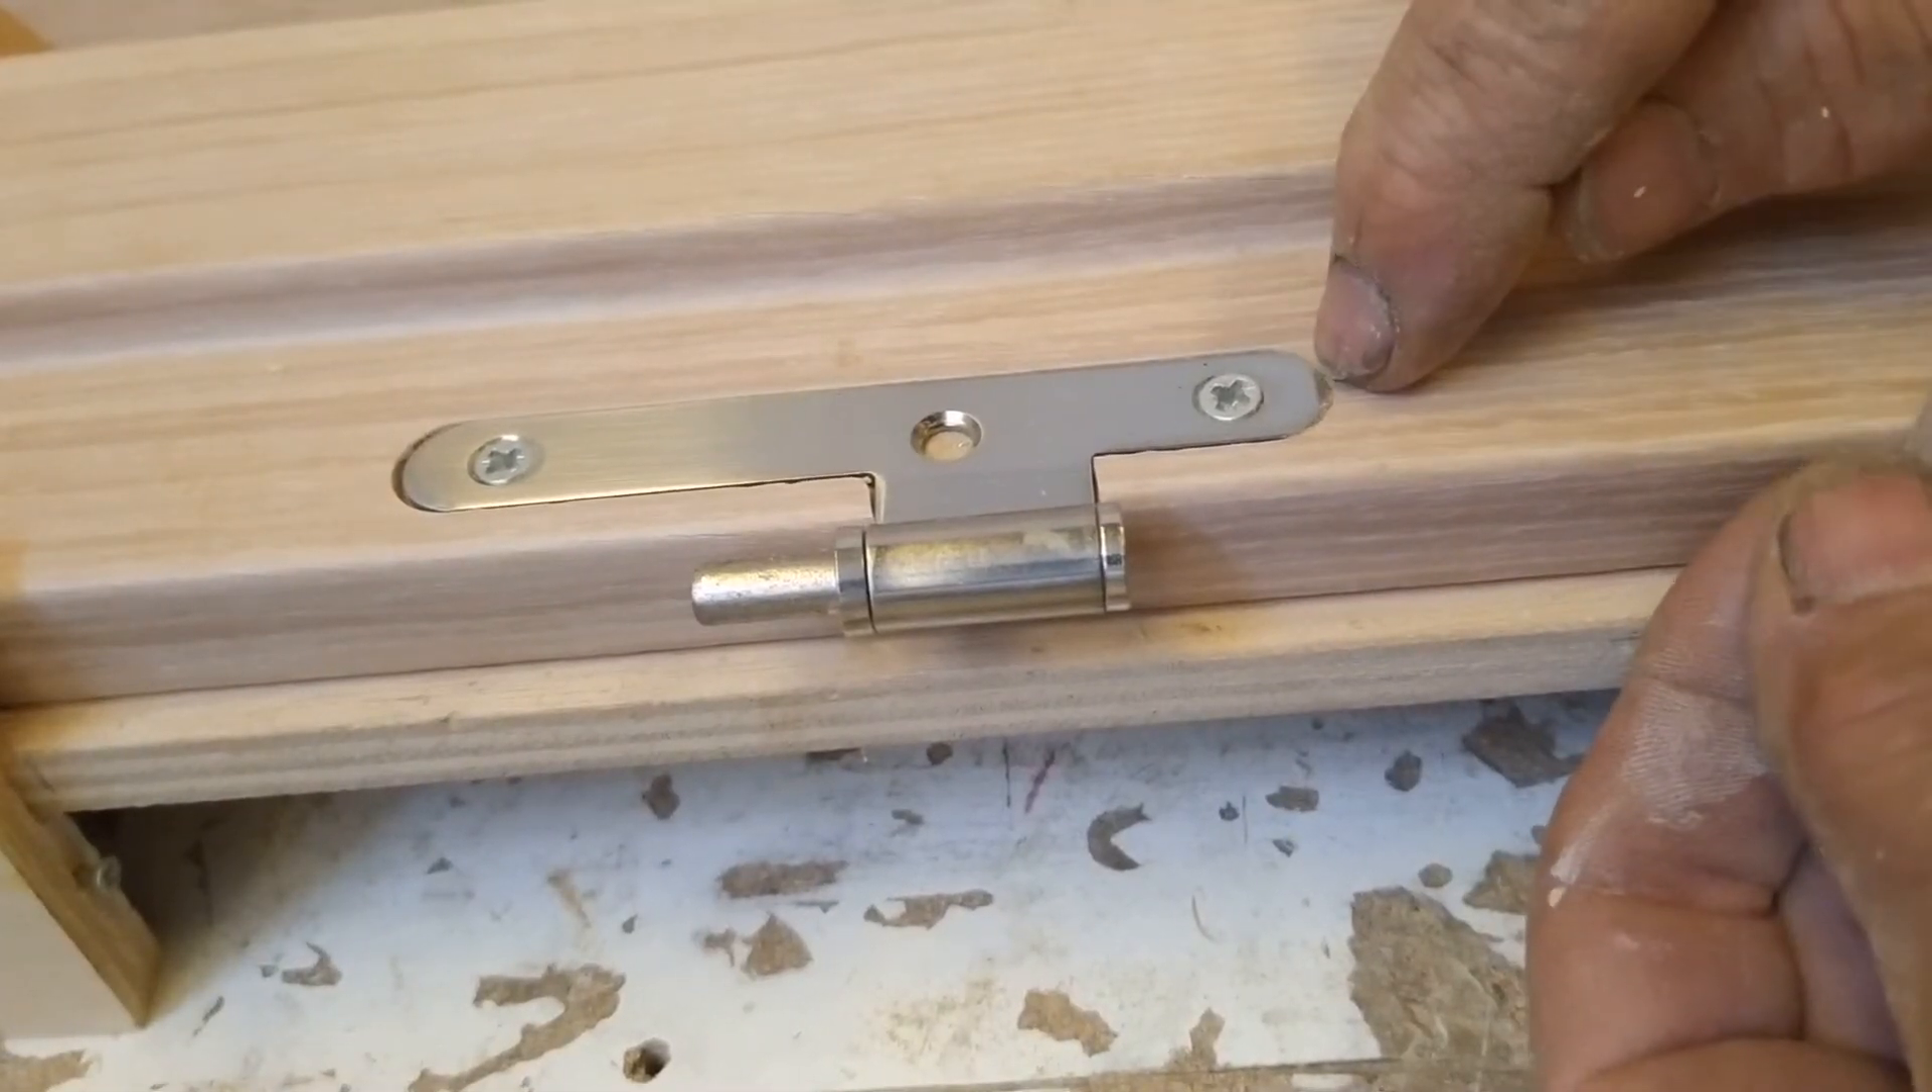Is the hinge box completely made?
Yes.